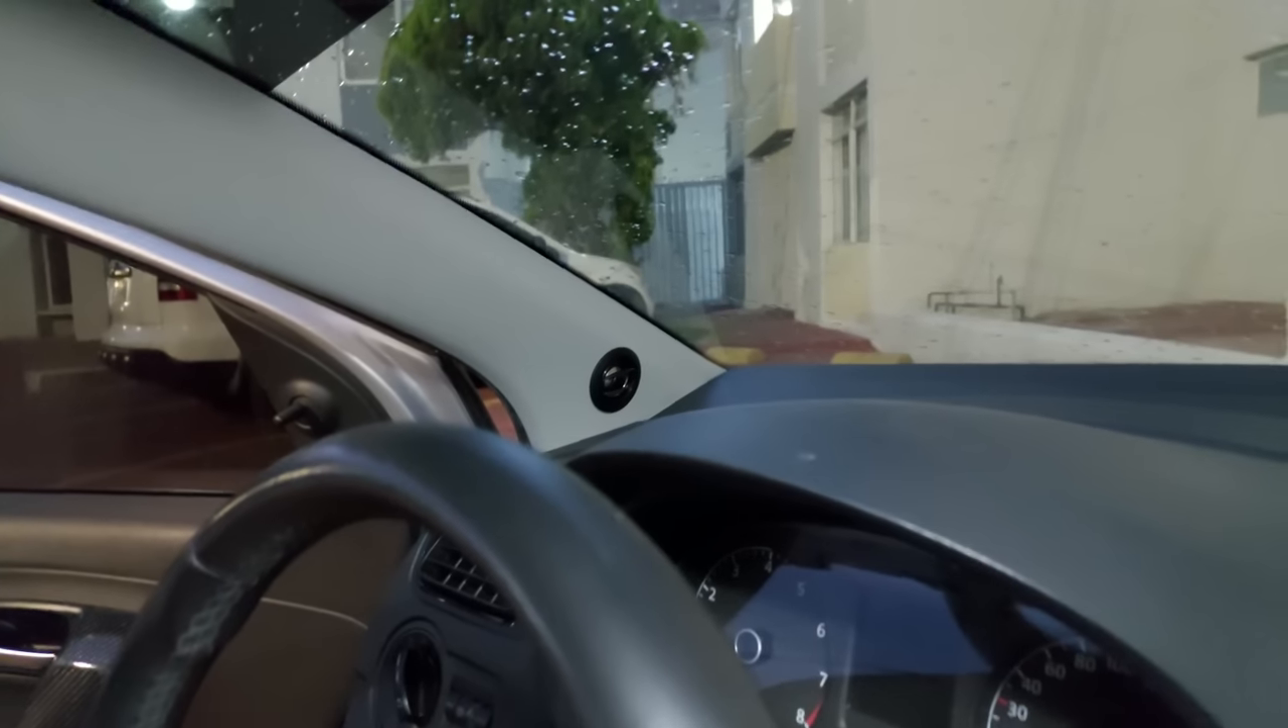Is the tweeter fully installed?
Yes.